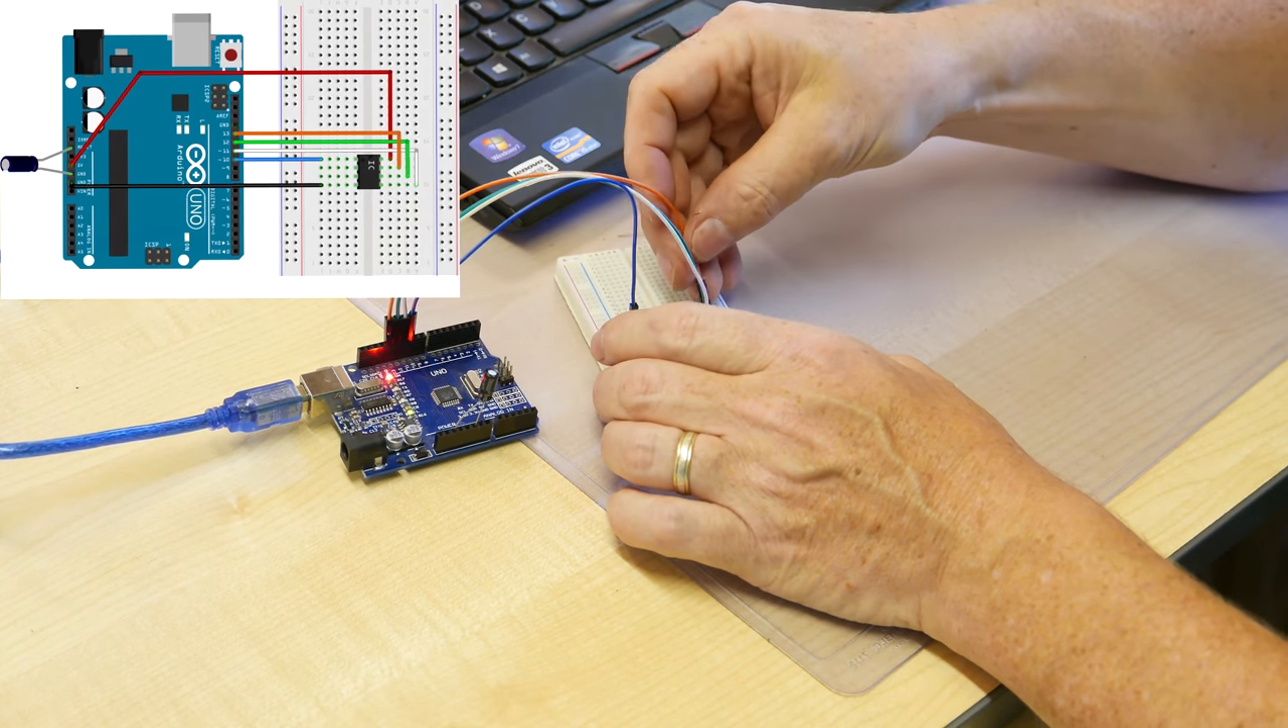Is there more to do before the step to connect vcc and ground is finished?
Yes.